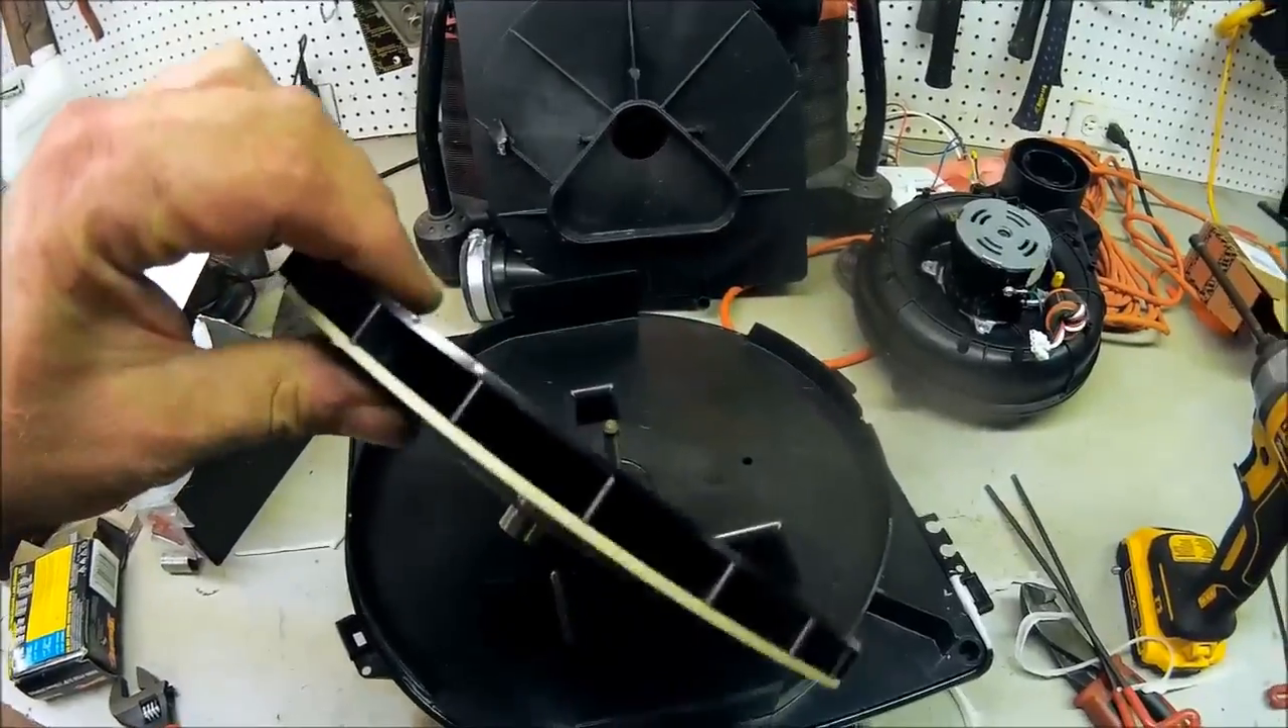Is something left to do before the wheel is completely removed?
No.